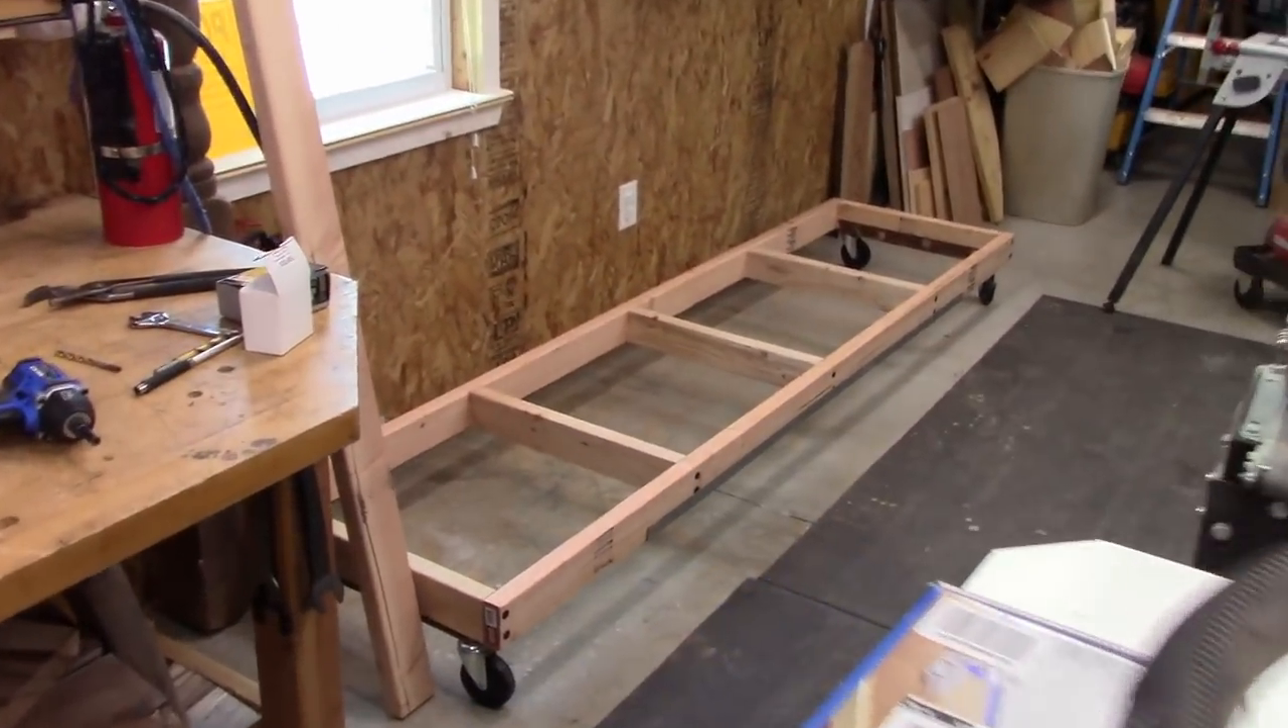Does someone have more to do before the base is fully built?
No.